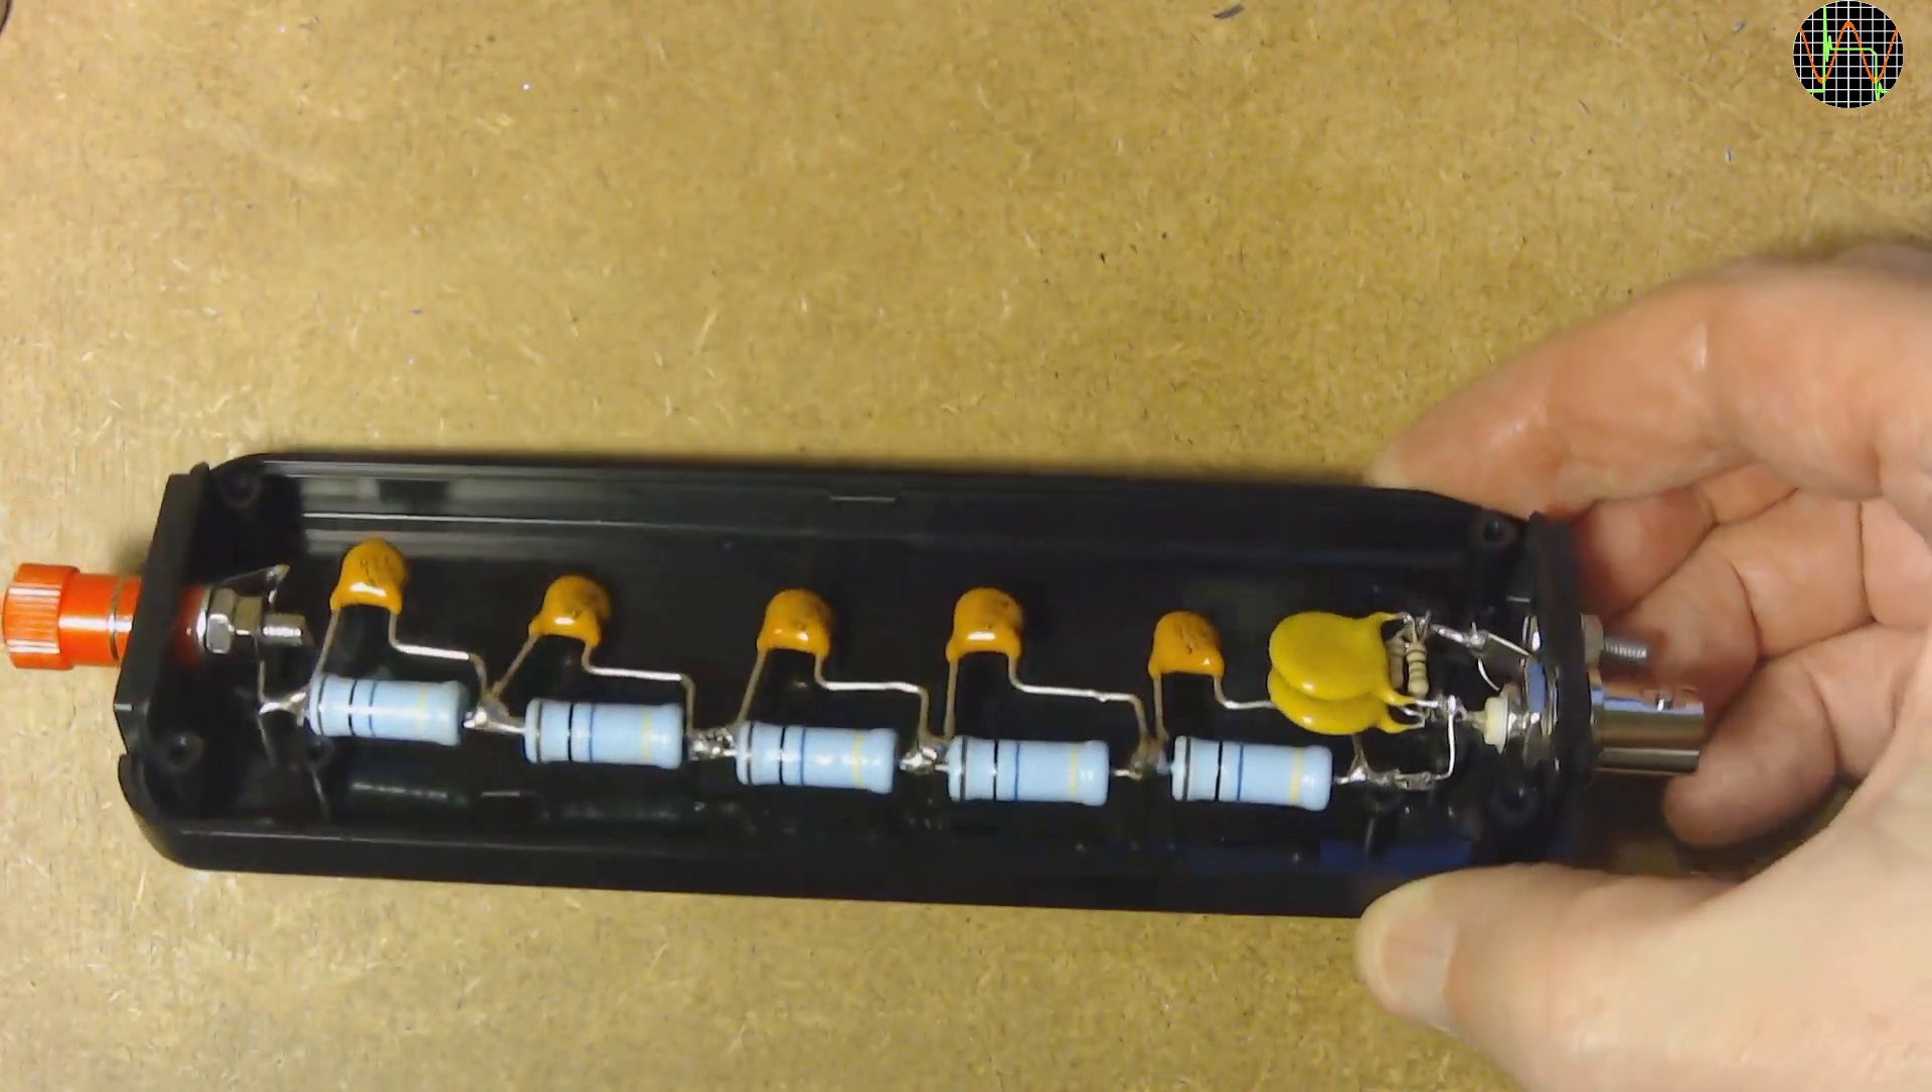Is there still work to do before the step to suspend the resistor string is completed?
No.